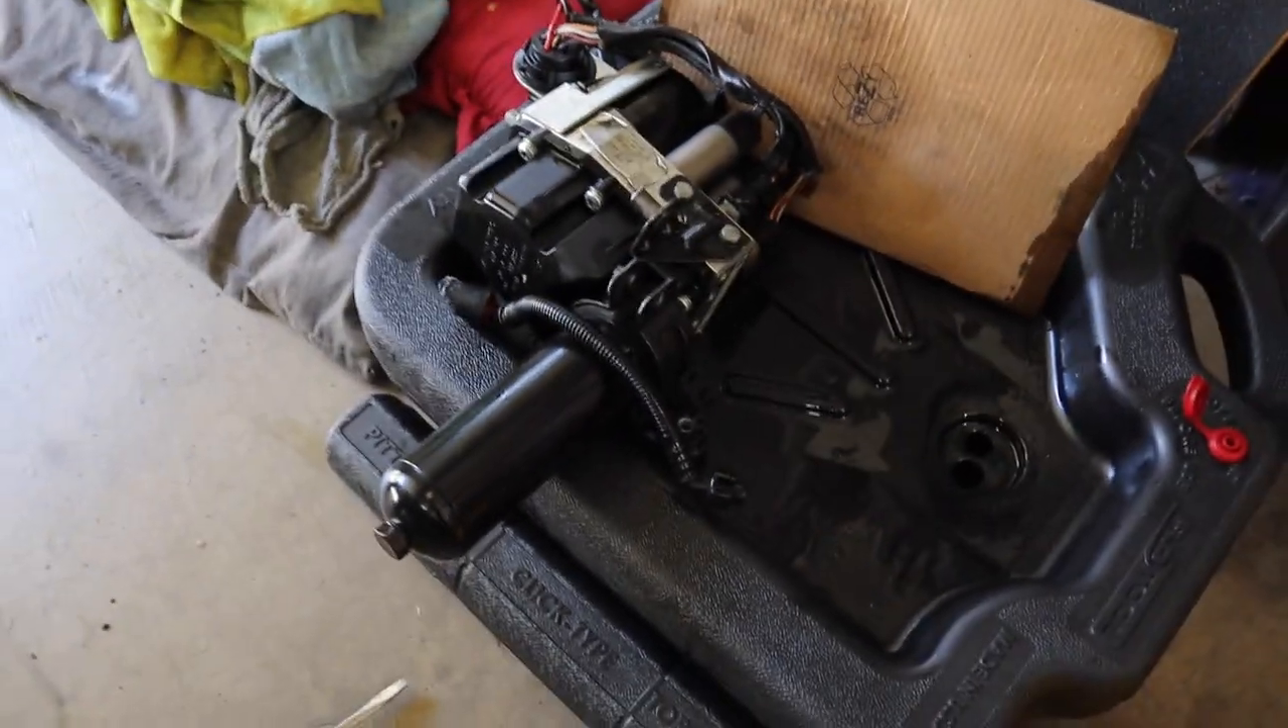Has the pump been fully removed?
Yes.